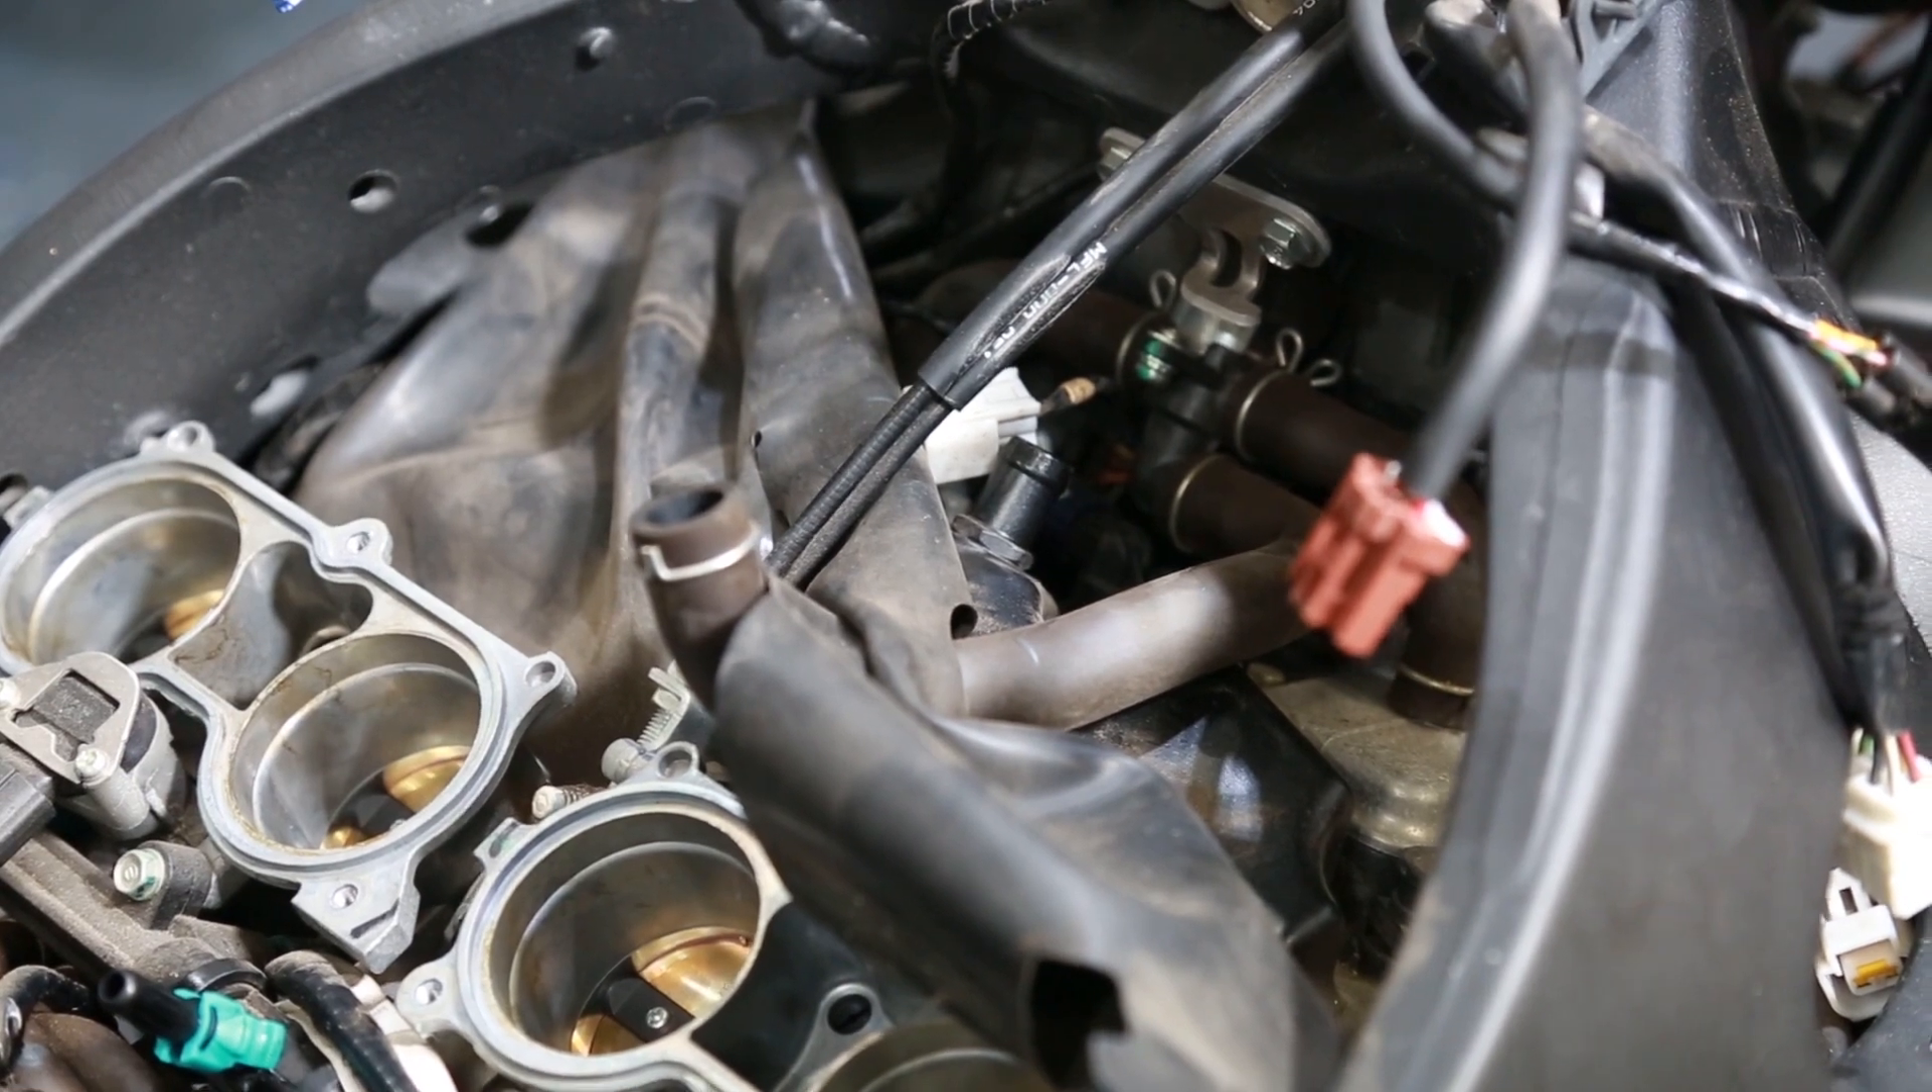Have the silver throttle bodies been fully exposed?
Yes.